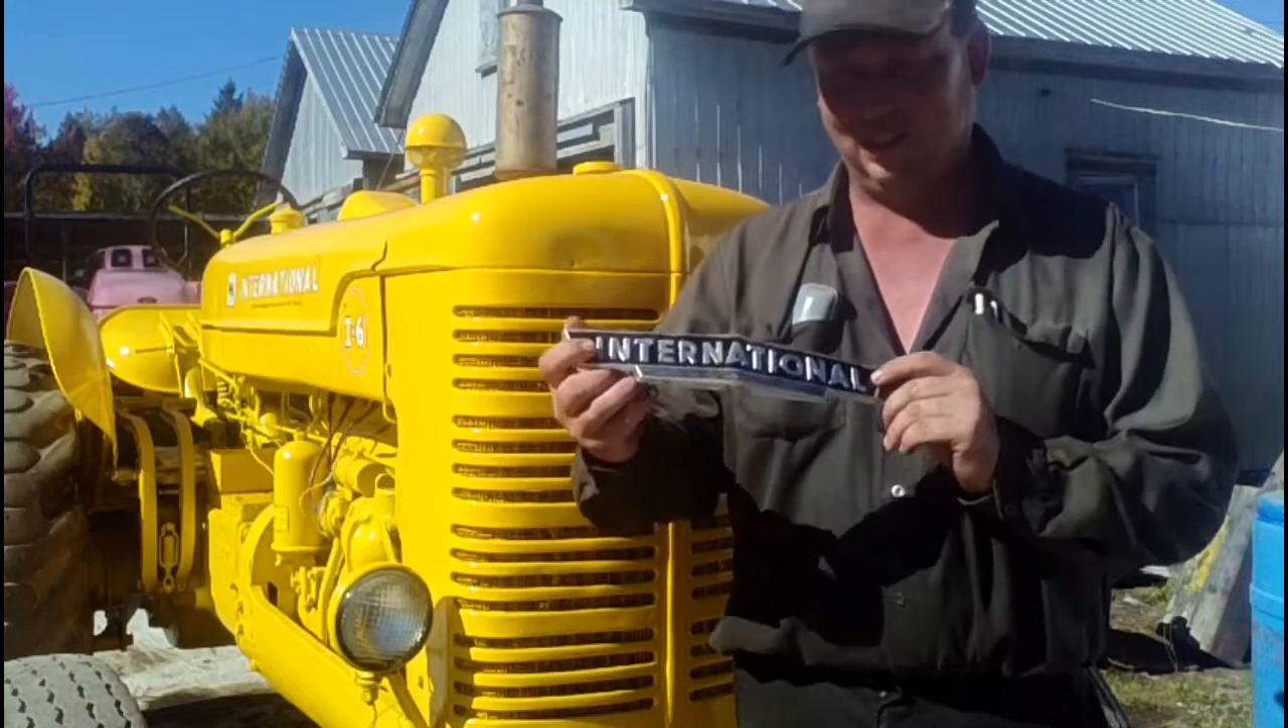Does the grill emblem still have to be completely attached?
Yes.